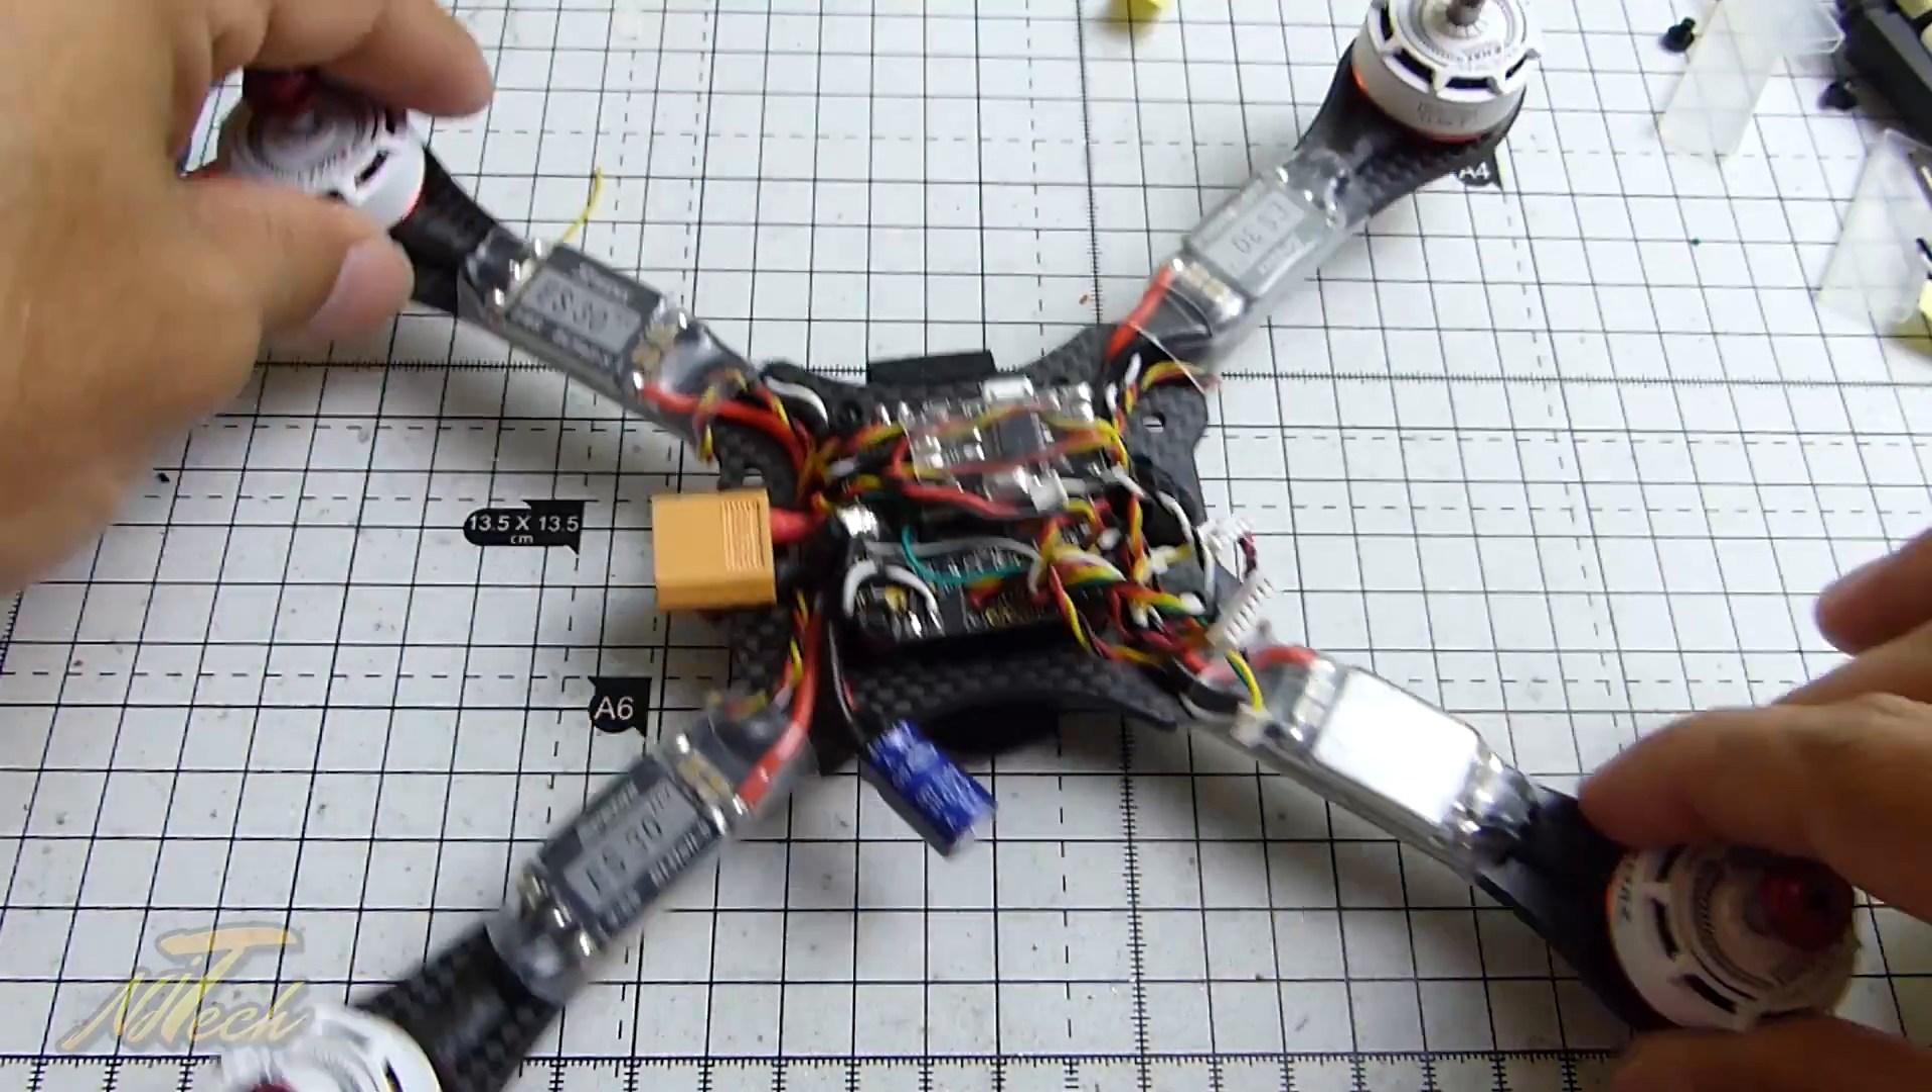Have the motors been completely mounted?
Yes.